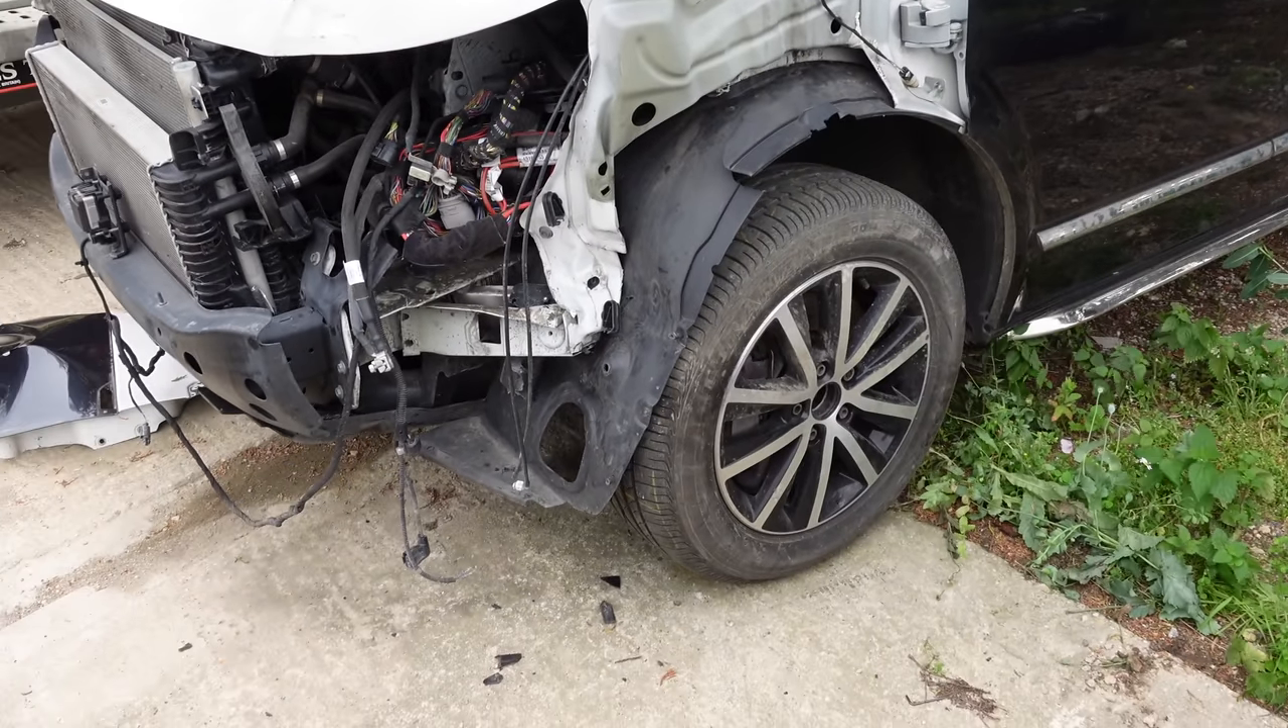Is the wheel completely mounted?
Yes.